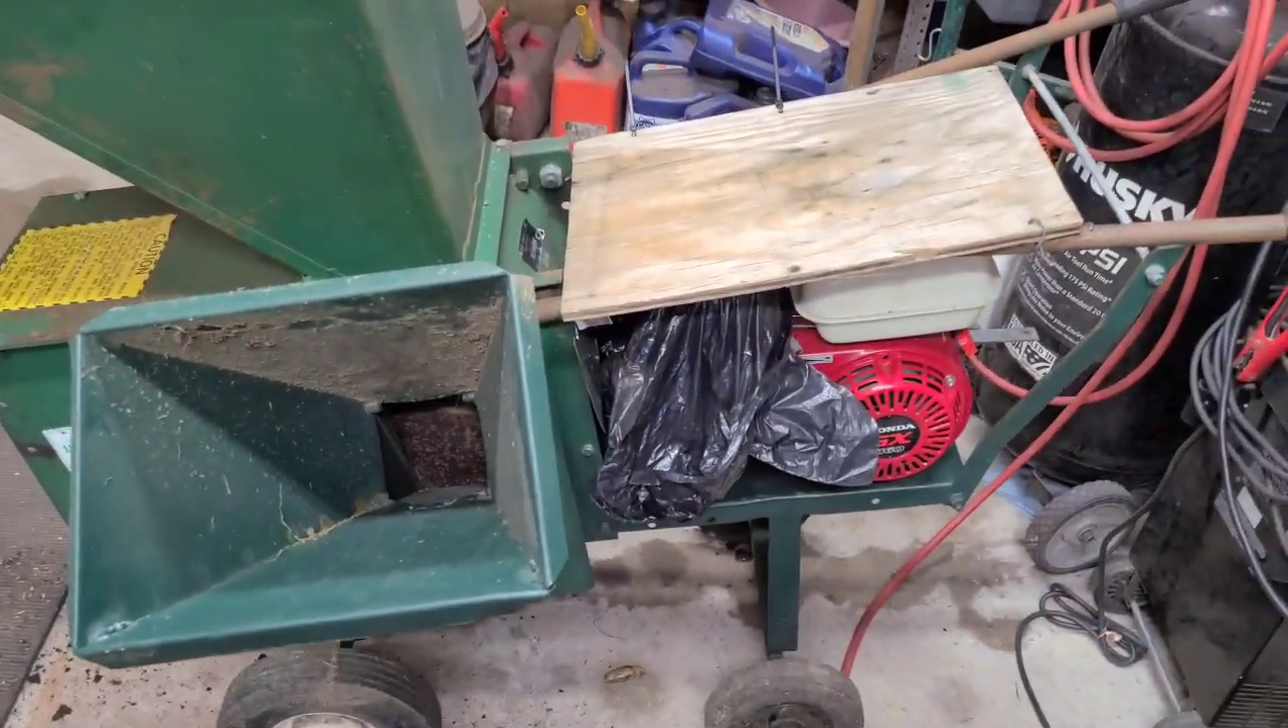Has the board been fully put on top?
Yes.